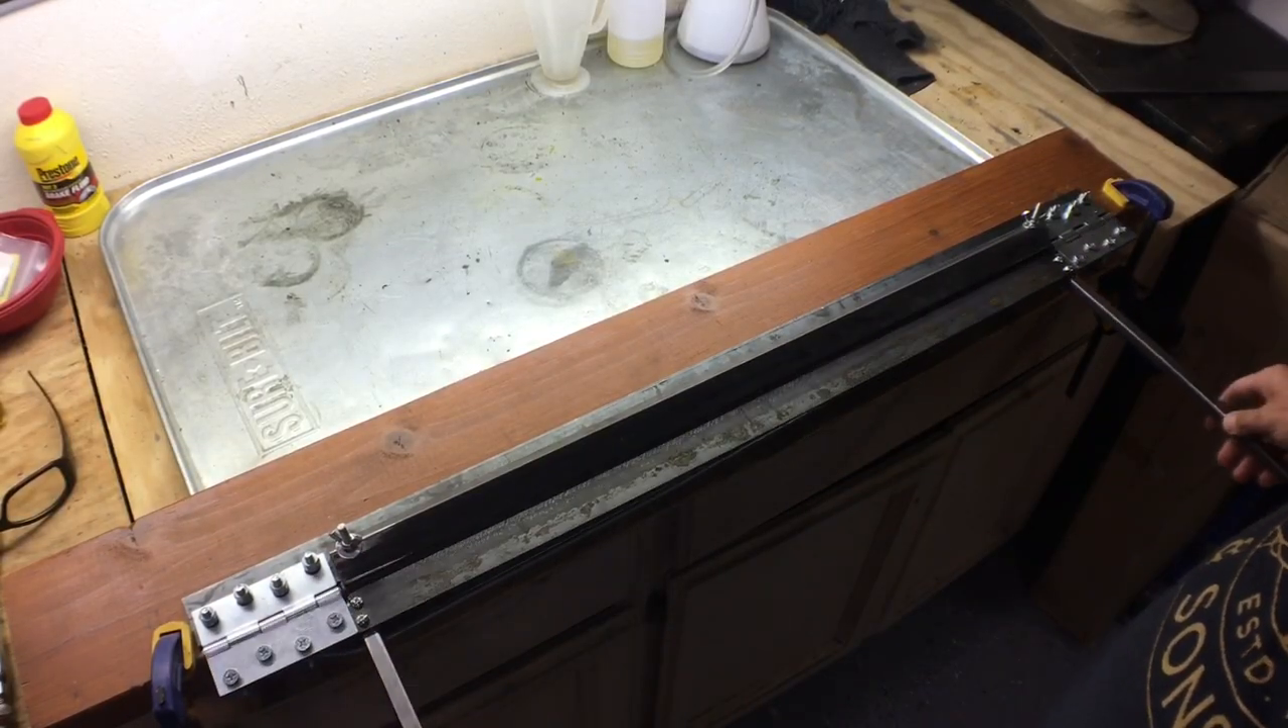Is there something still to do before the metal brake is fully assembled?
No.